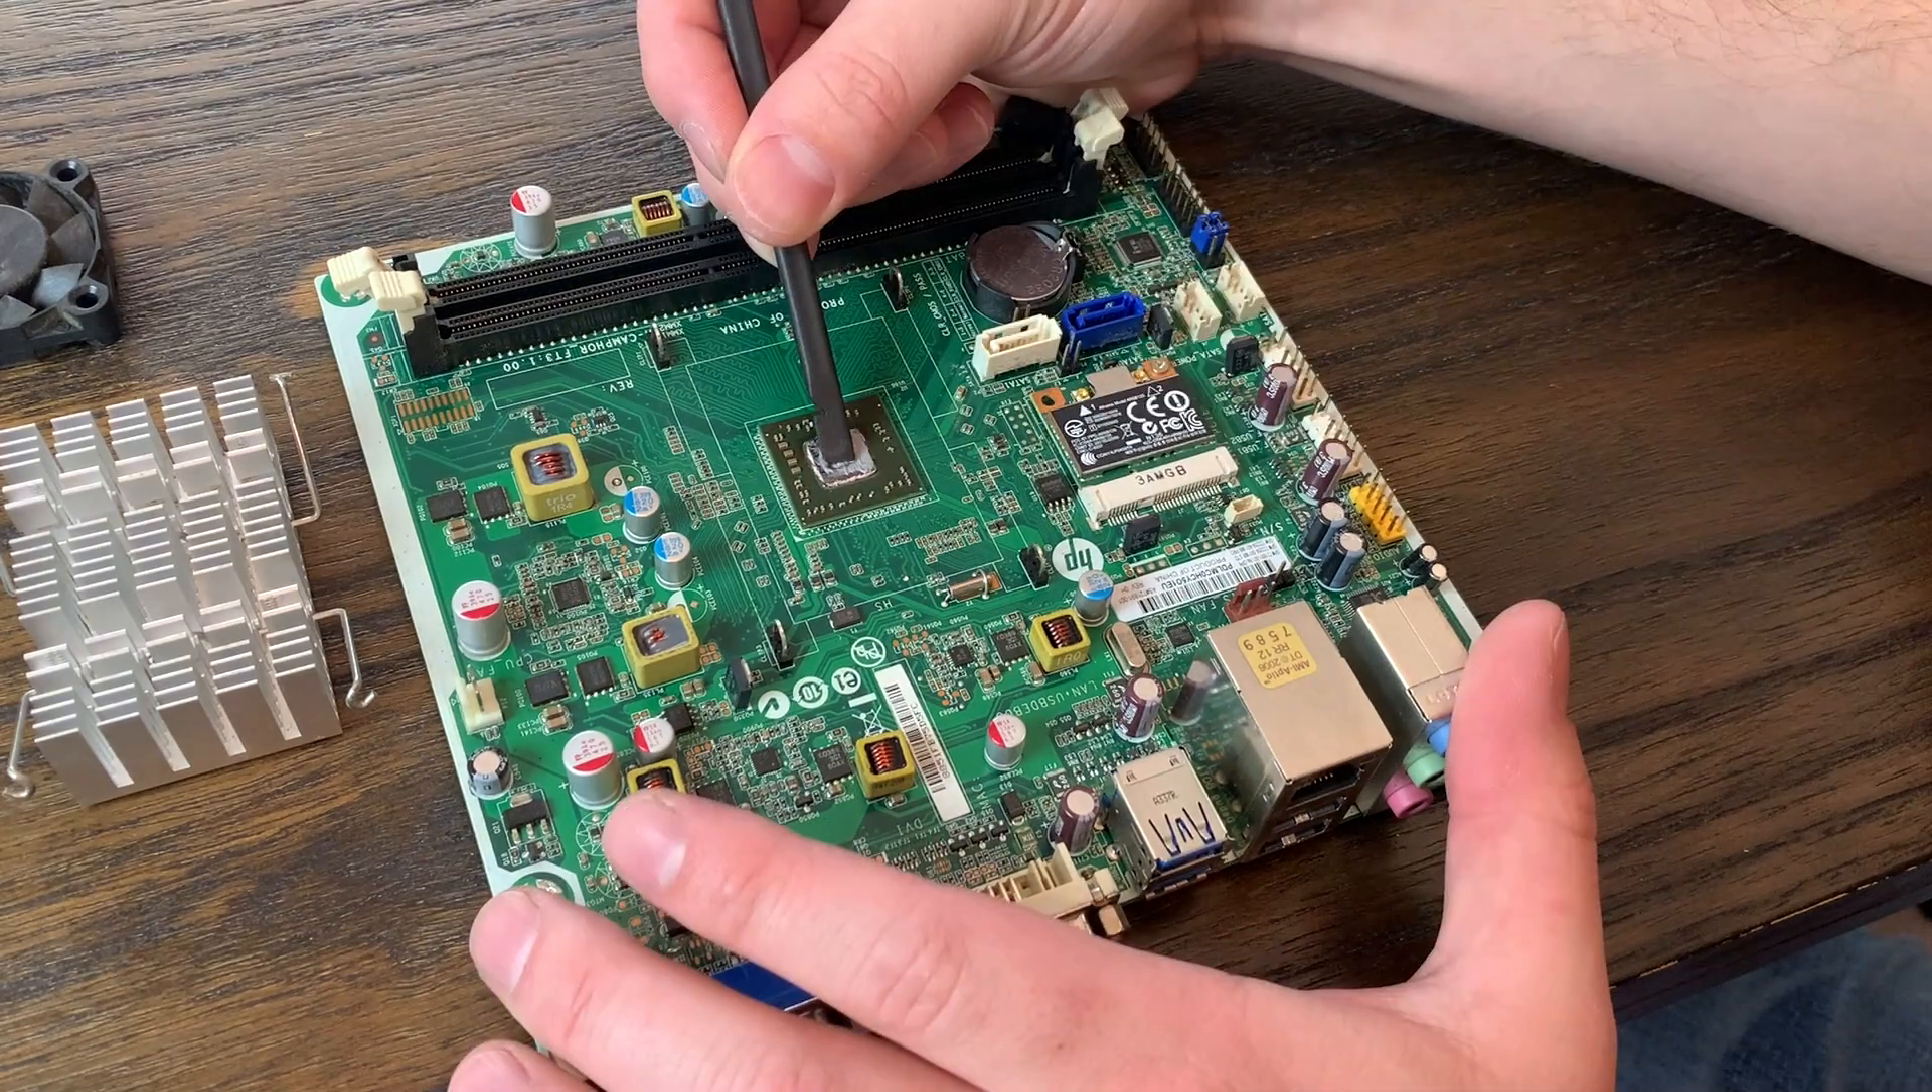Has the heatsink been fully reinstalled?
No.